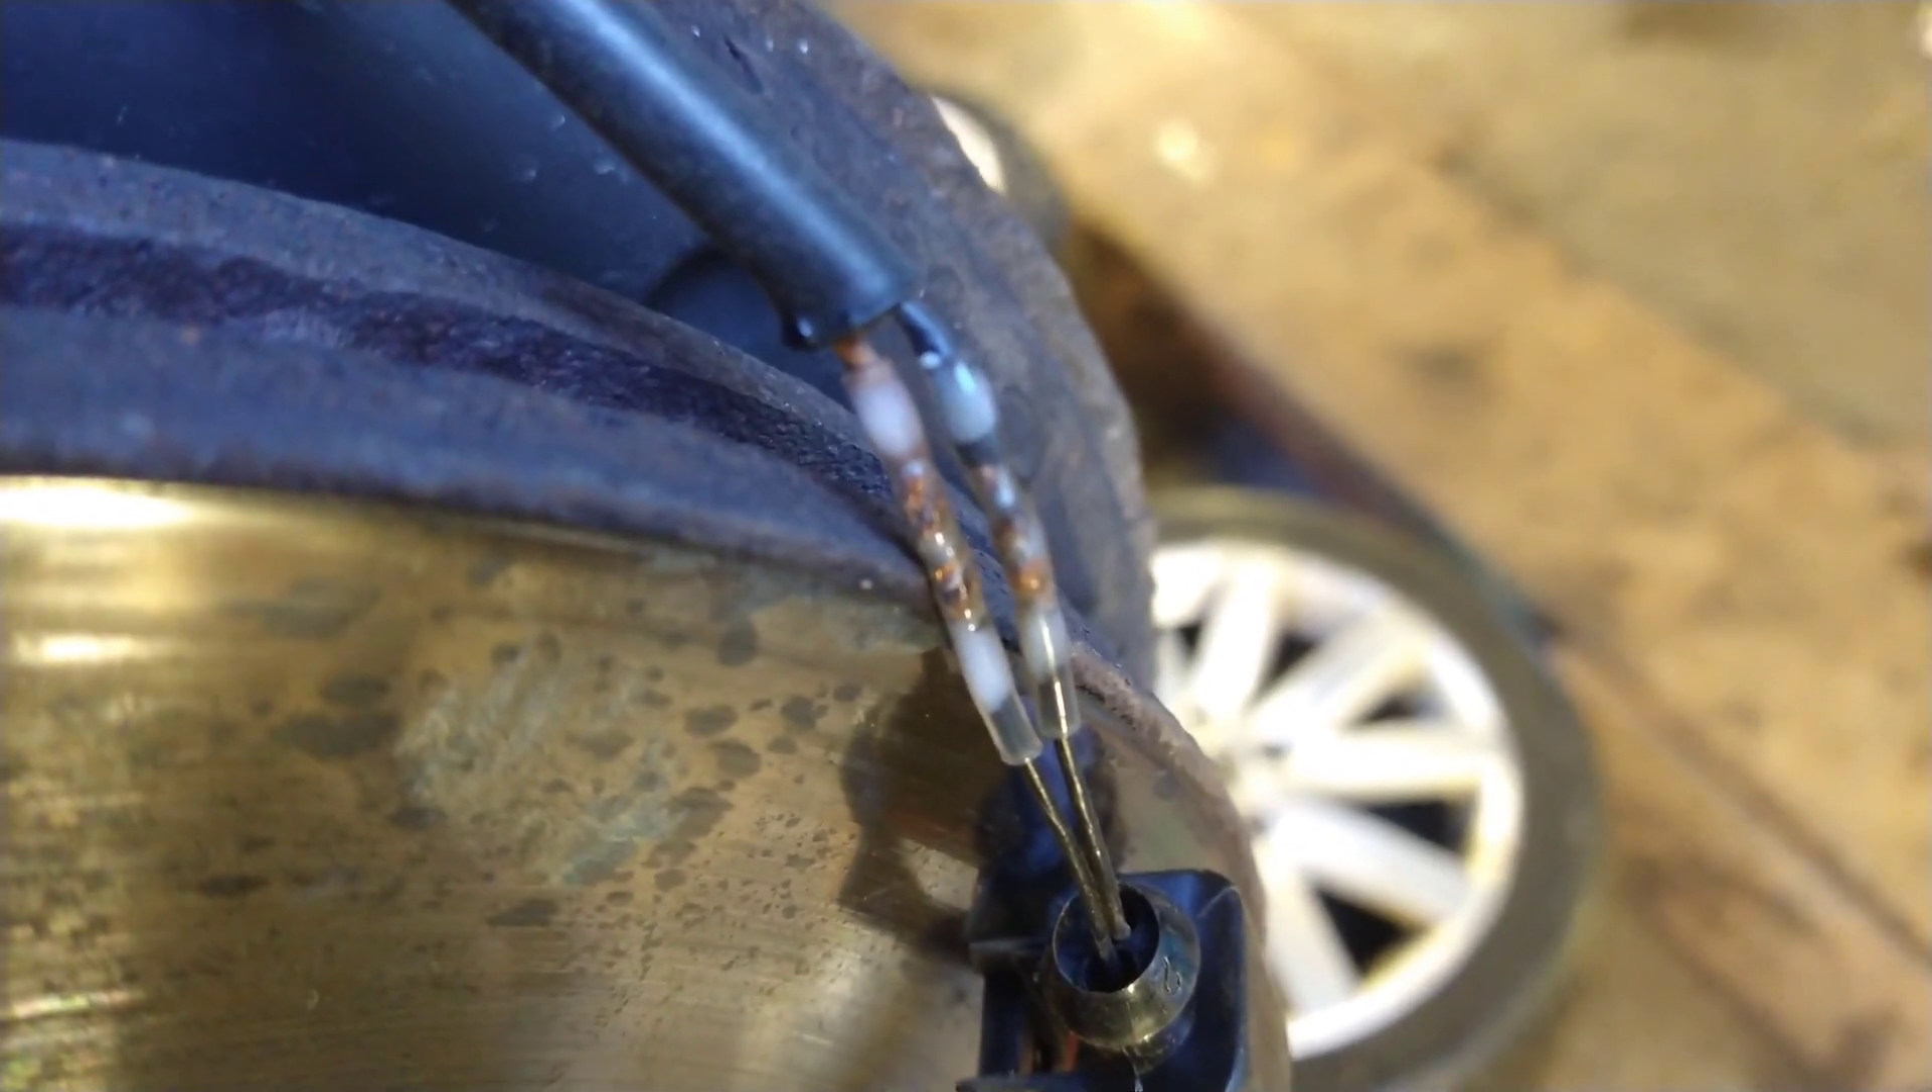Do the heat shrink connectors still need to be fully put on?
No.